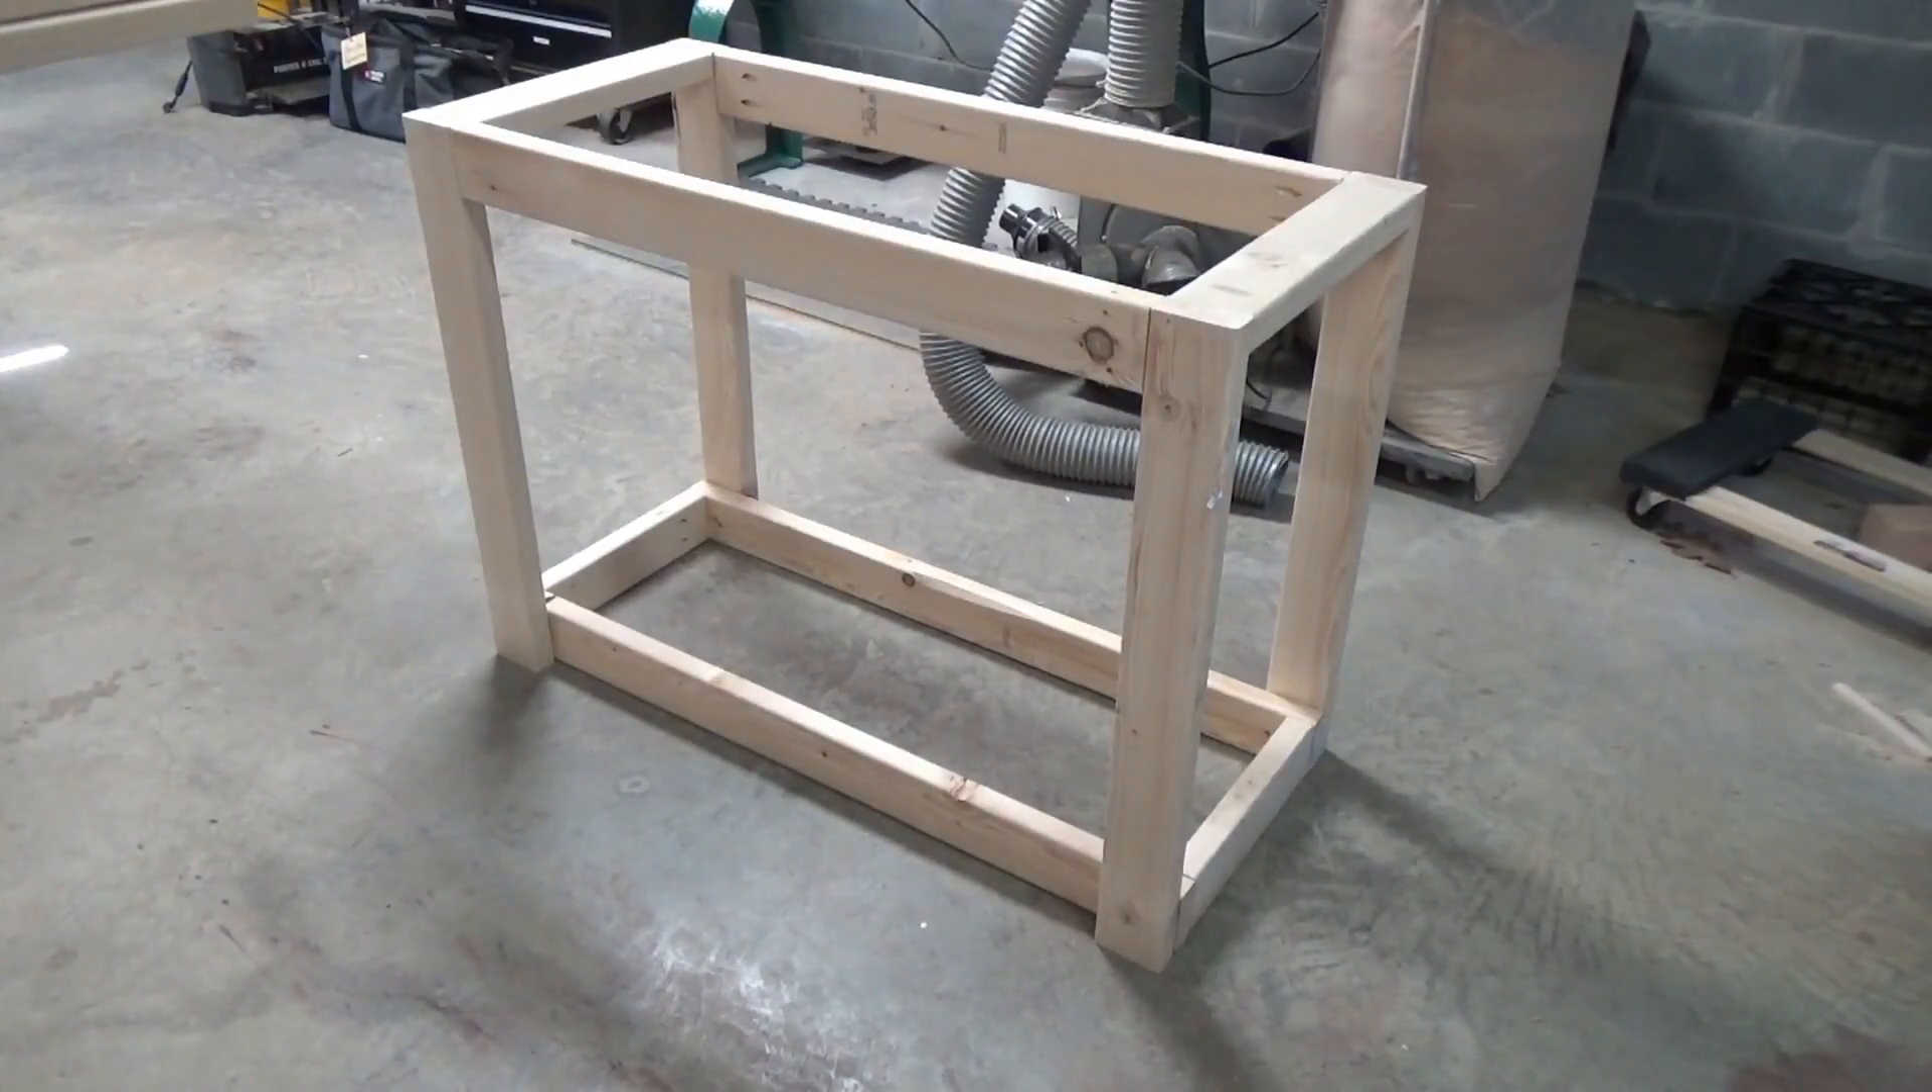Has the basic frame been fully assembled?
Yes.